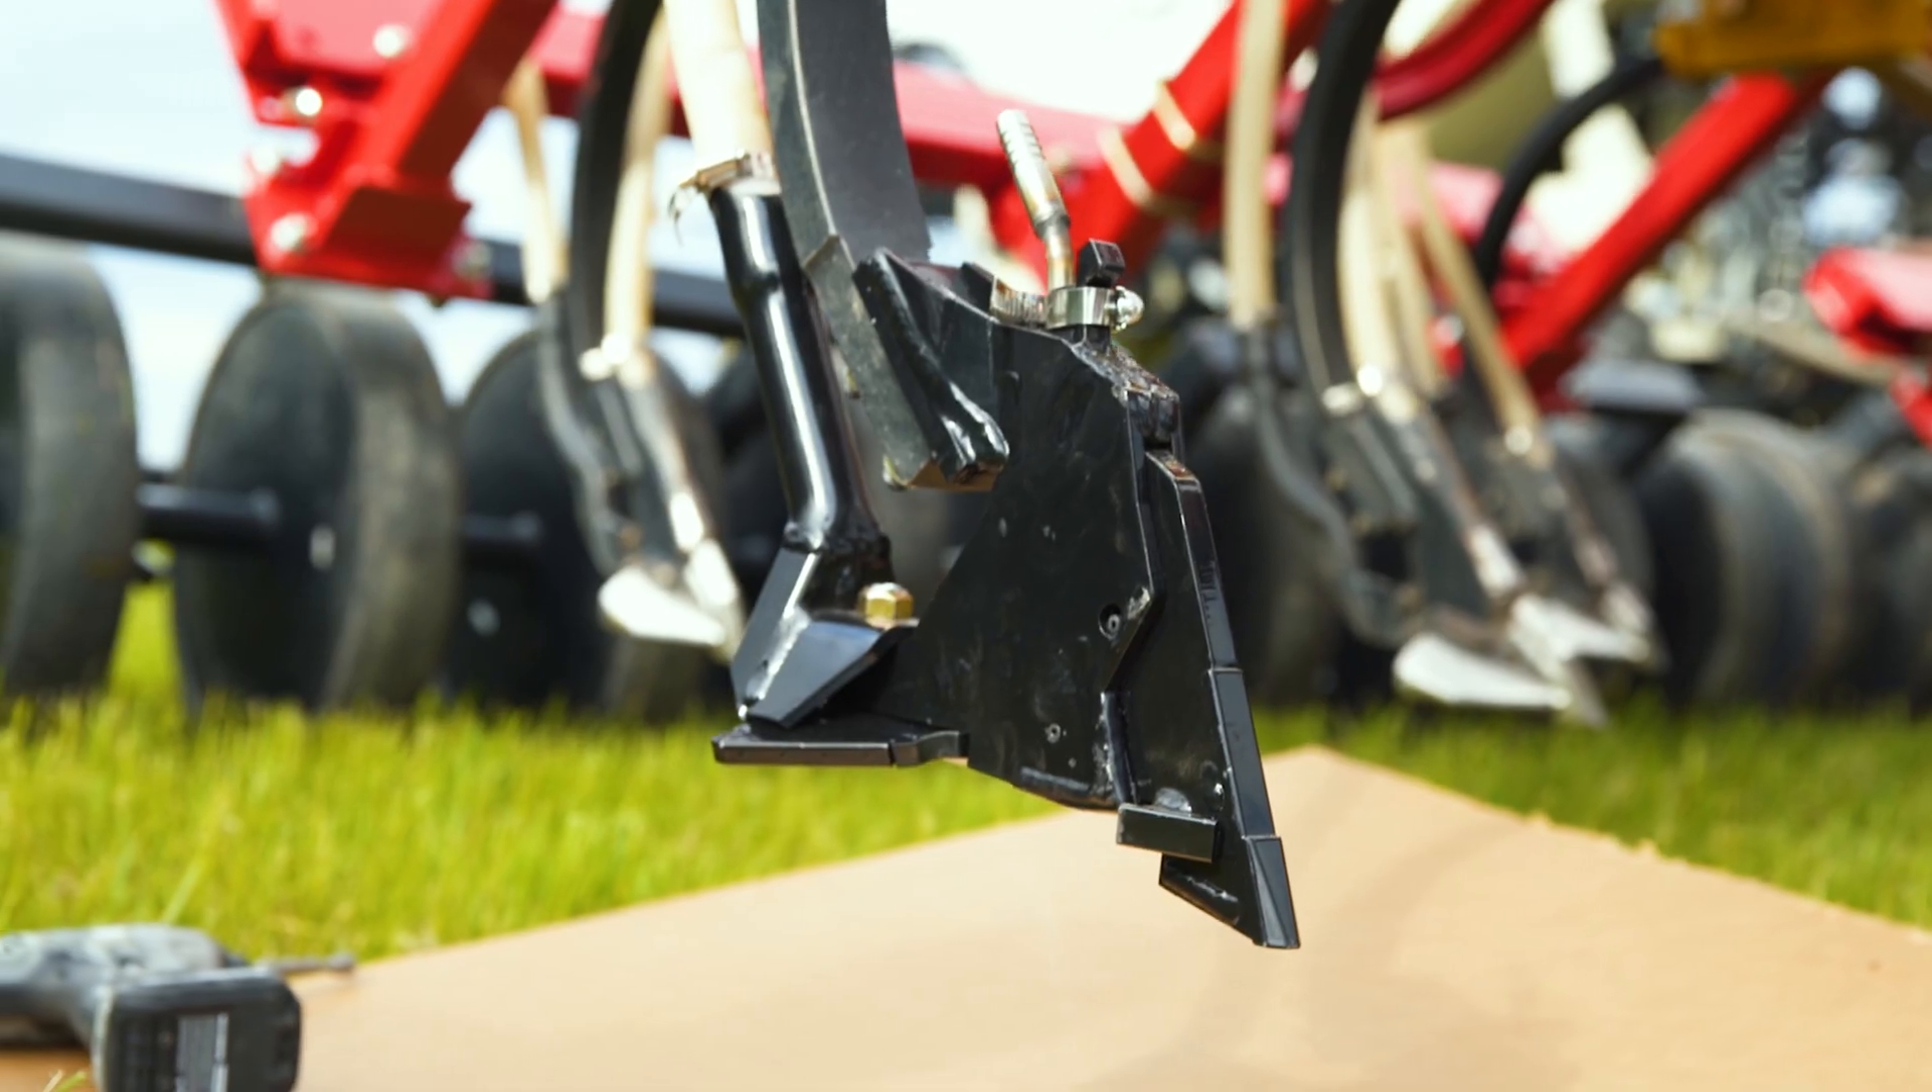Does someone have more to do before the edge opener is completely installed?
No.